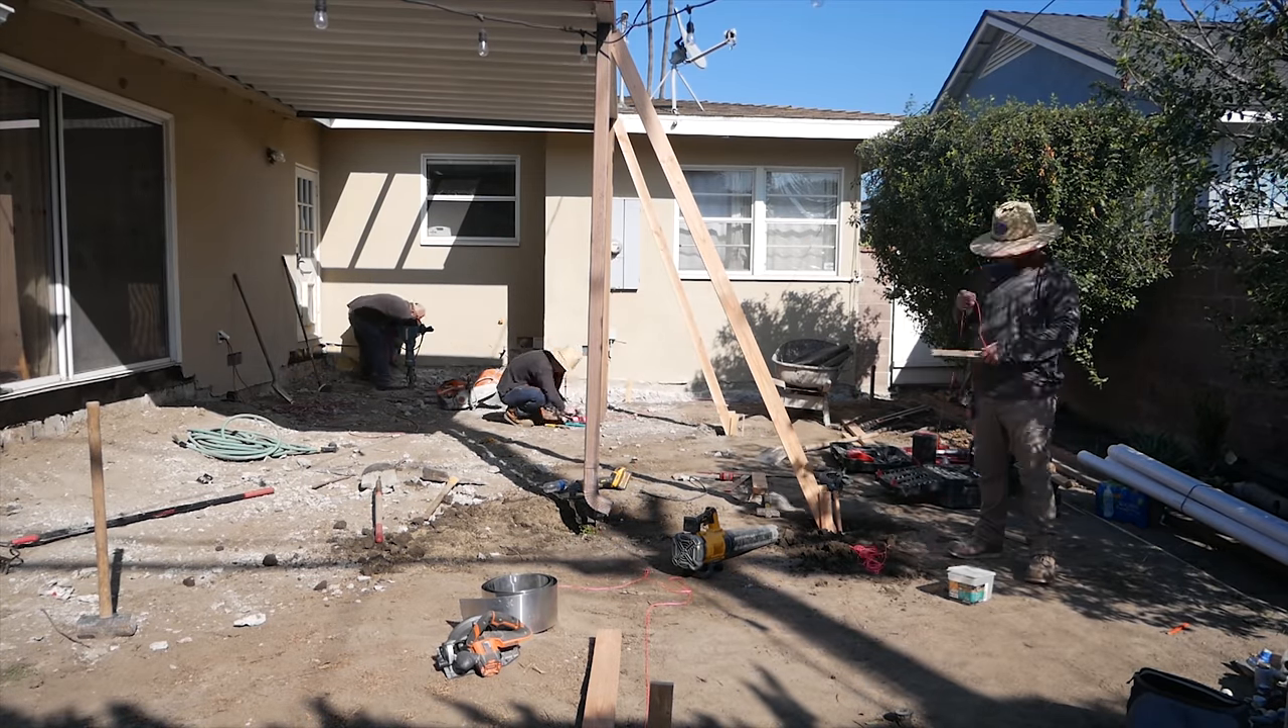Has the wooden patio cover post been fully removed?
No.